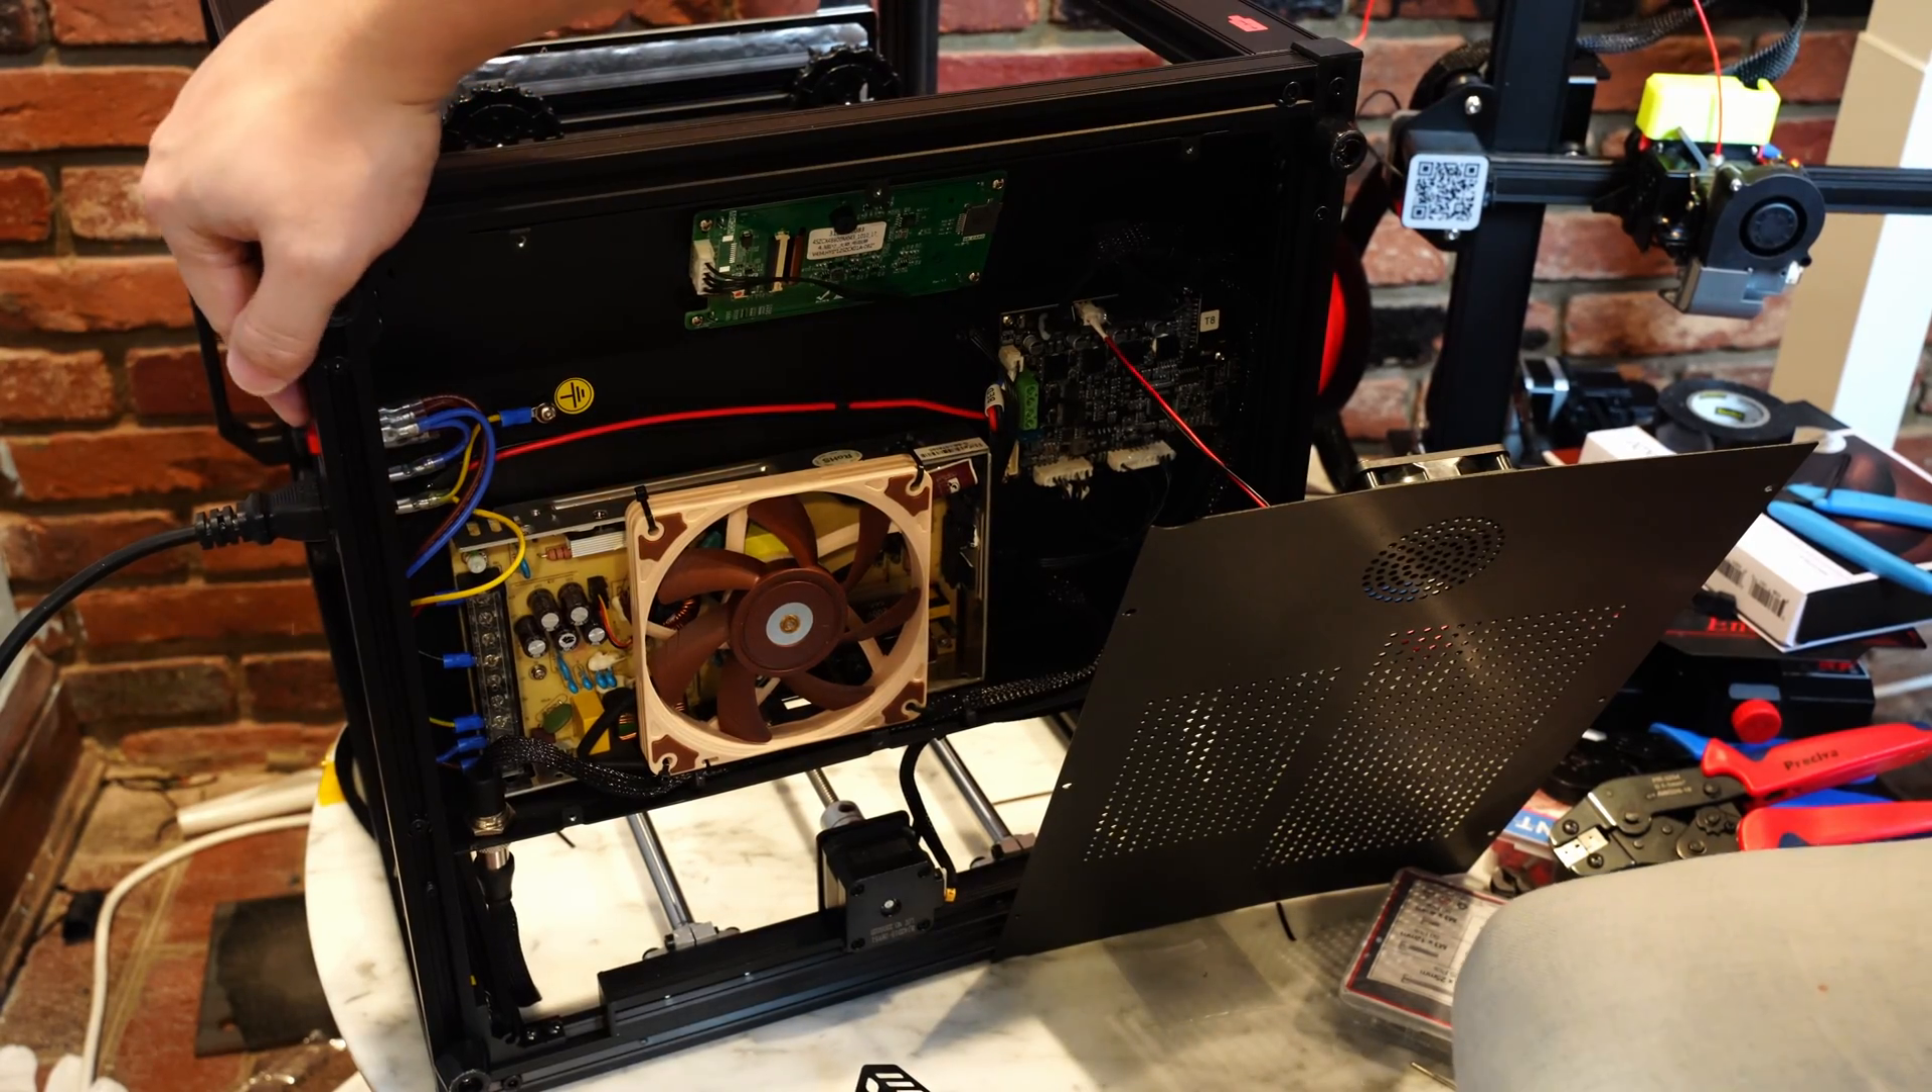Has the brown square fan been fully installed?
Yes.